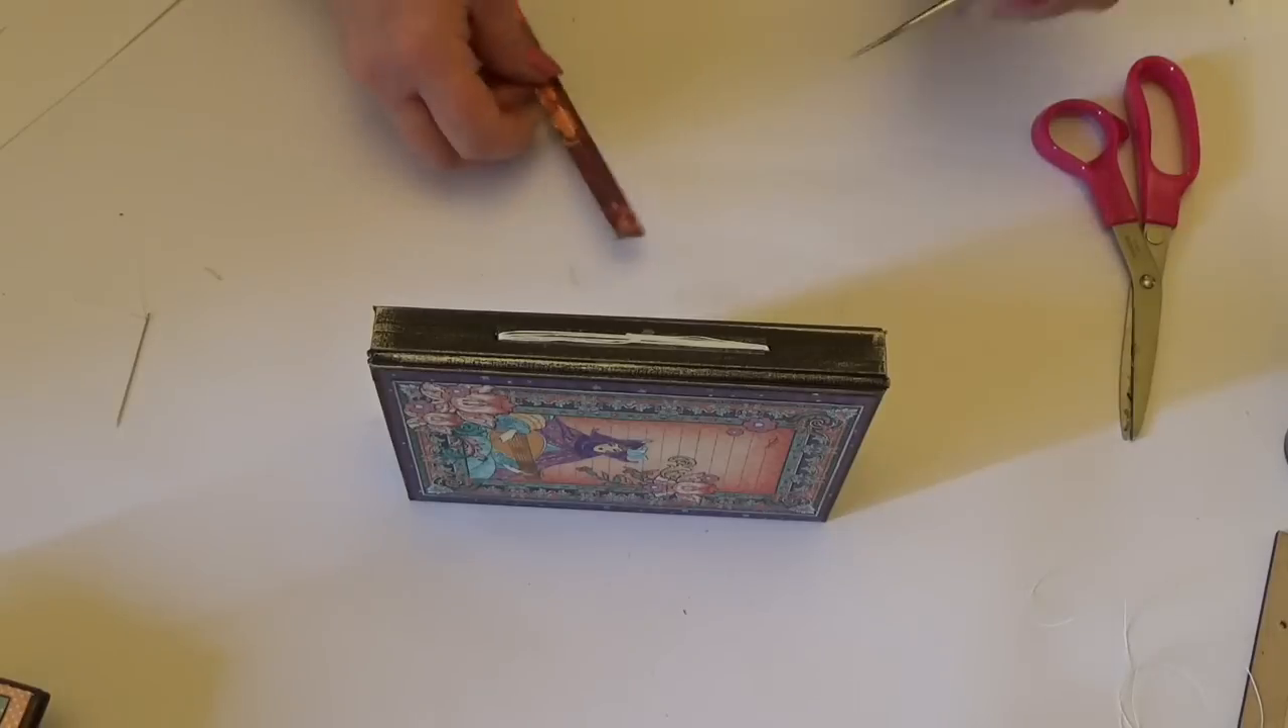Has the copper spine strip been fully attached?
No.